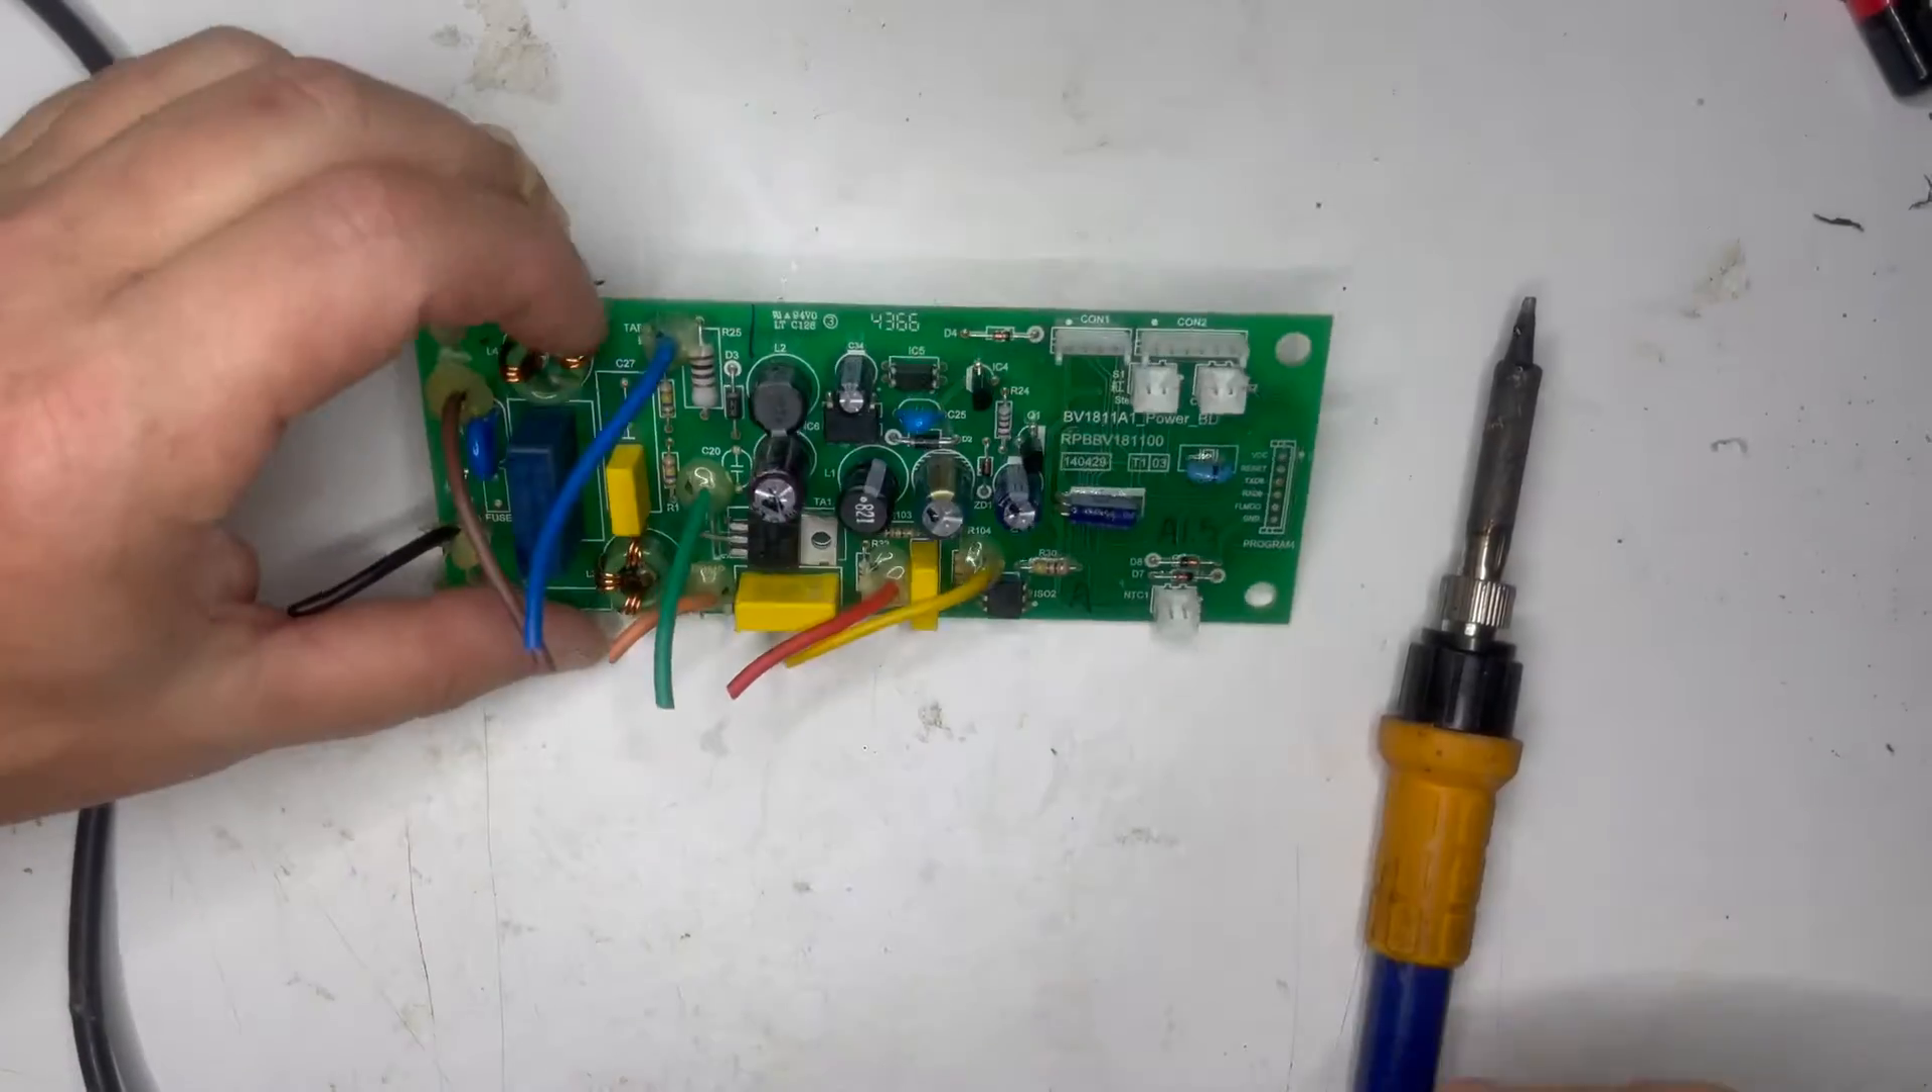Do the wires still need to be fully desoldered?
Yes.